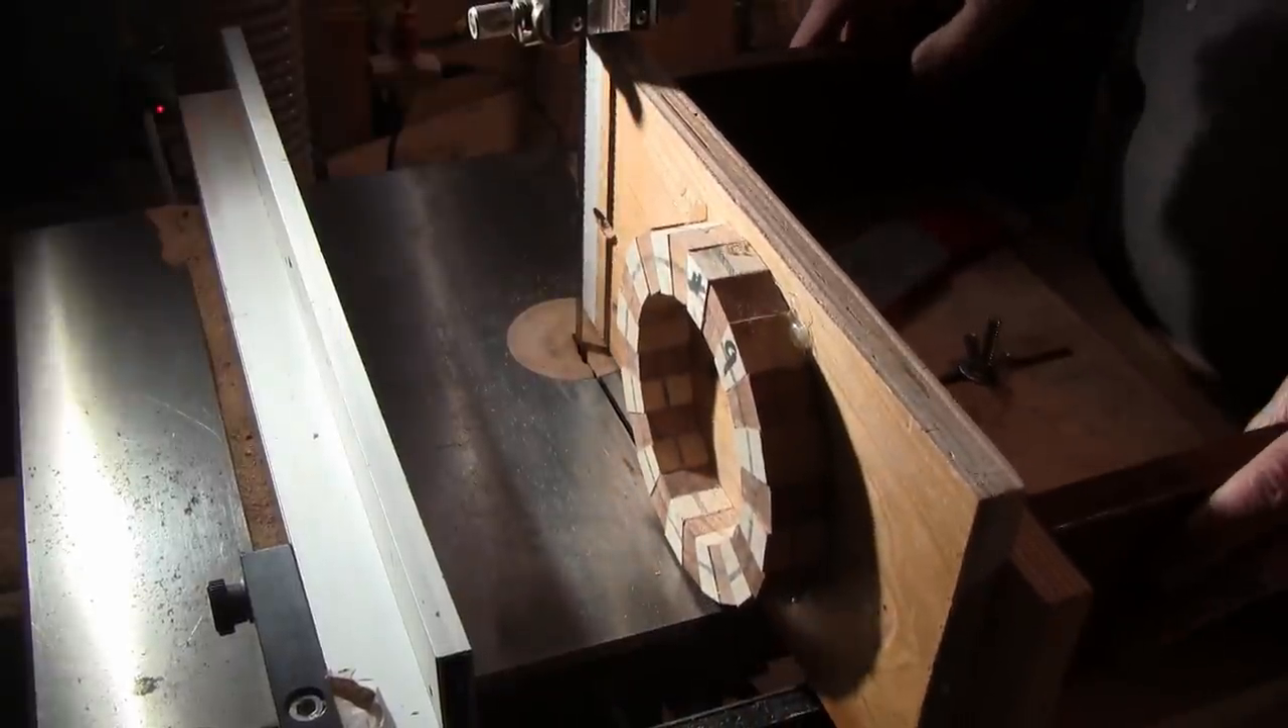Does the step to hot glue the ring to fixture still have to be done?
No.